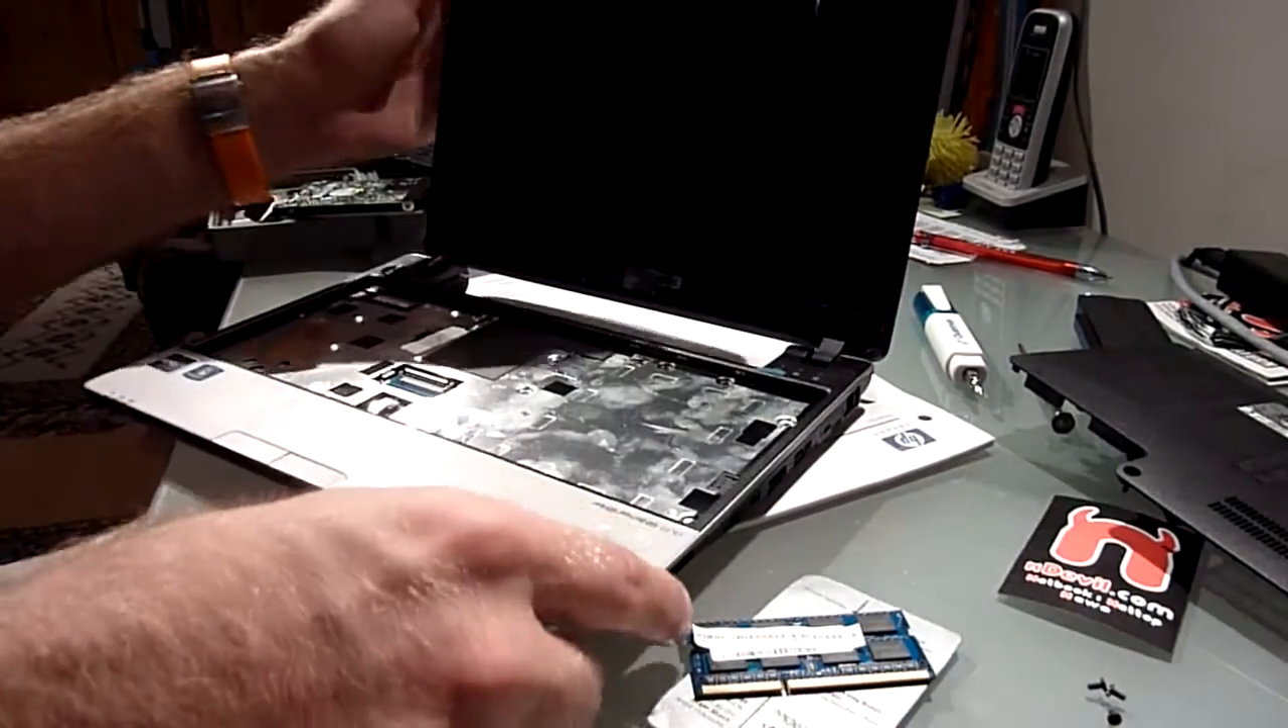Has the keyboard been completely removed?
Yes.